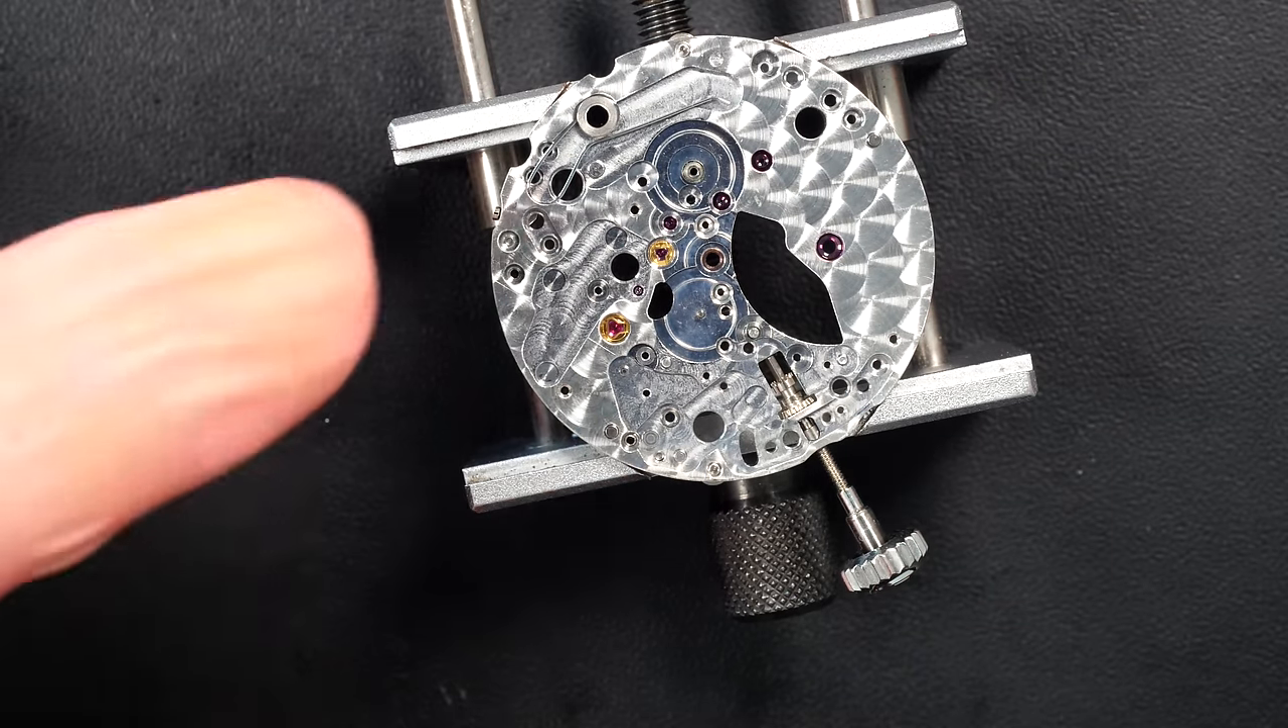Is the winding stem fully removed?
No.